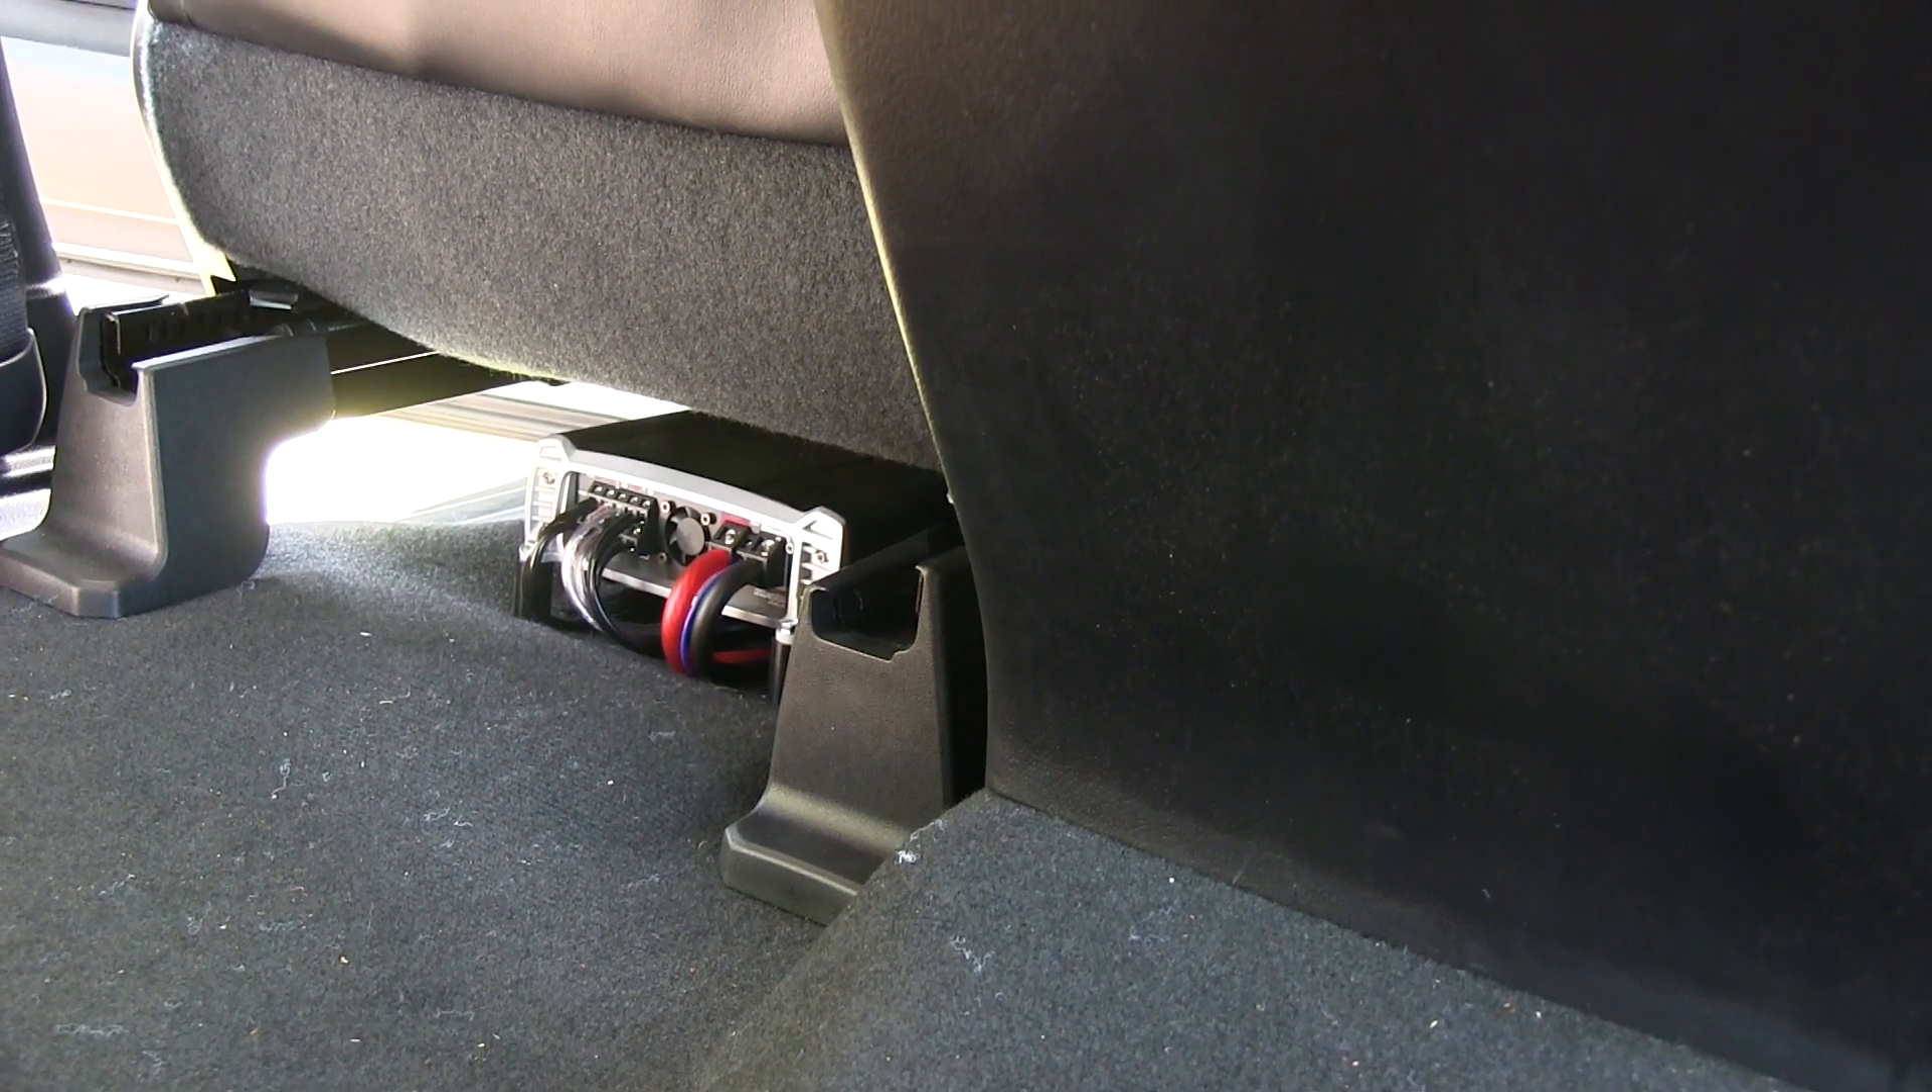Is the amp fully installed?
Yes.